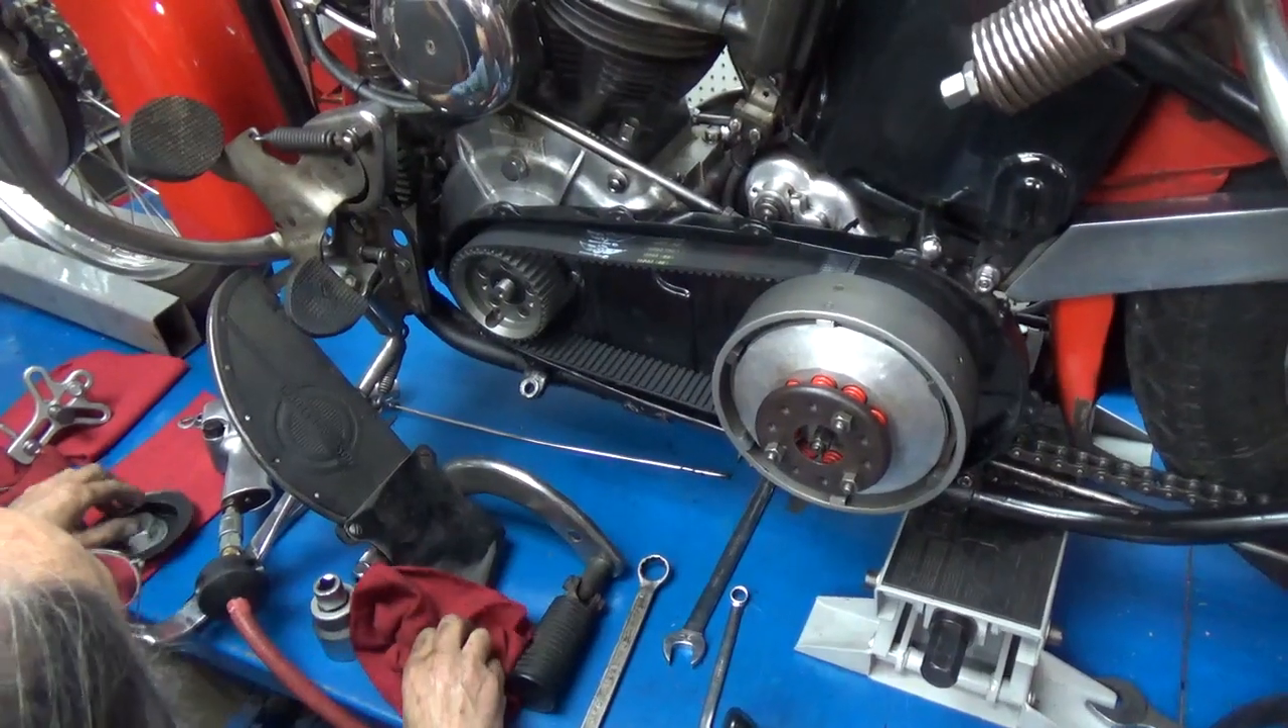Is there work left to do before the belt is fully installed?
No.